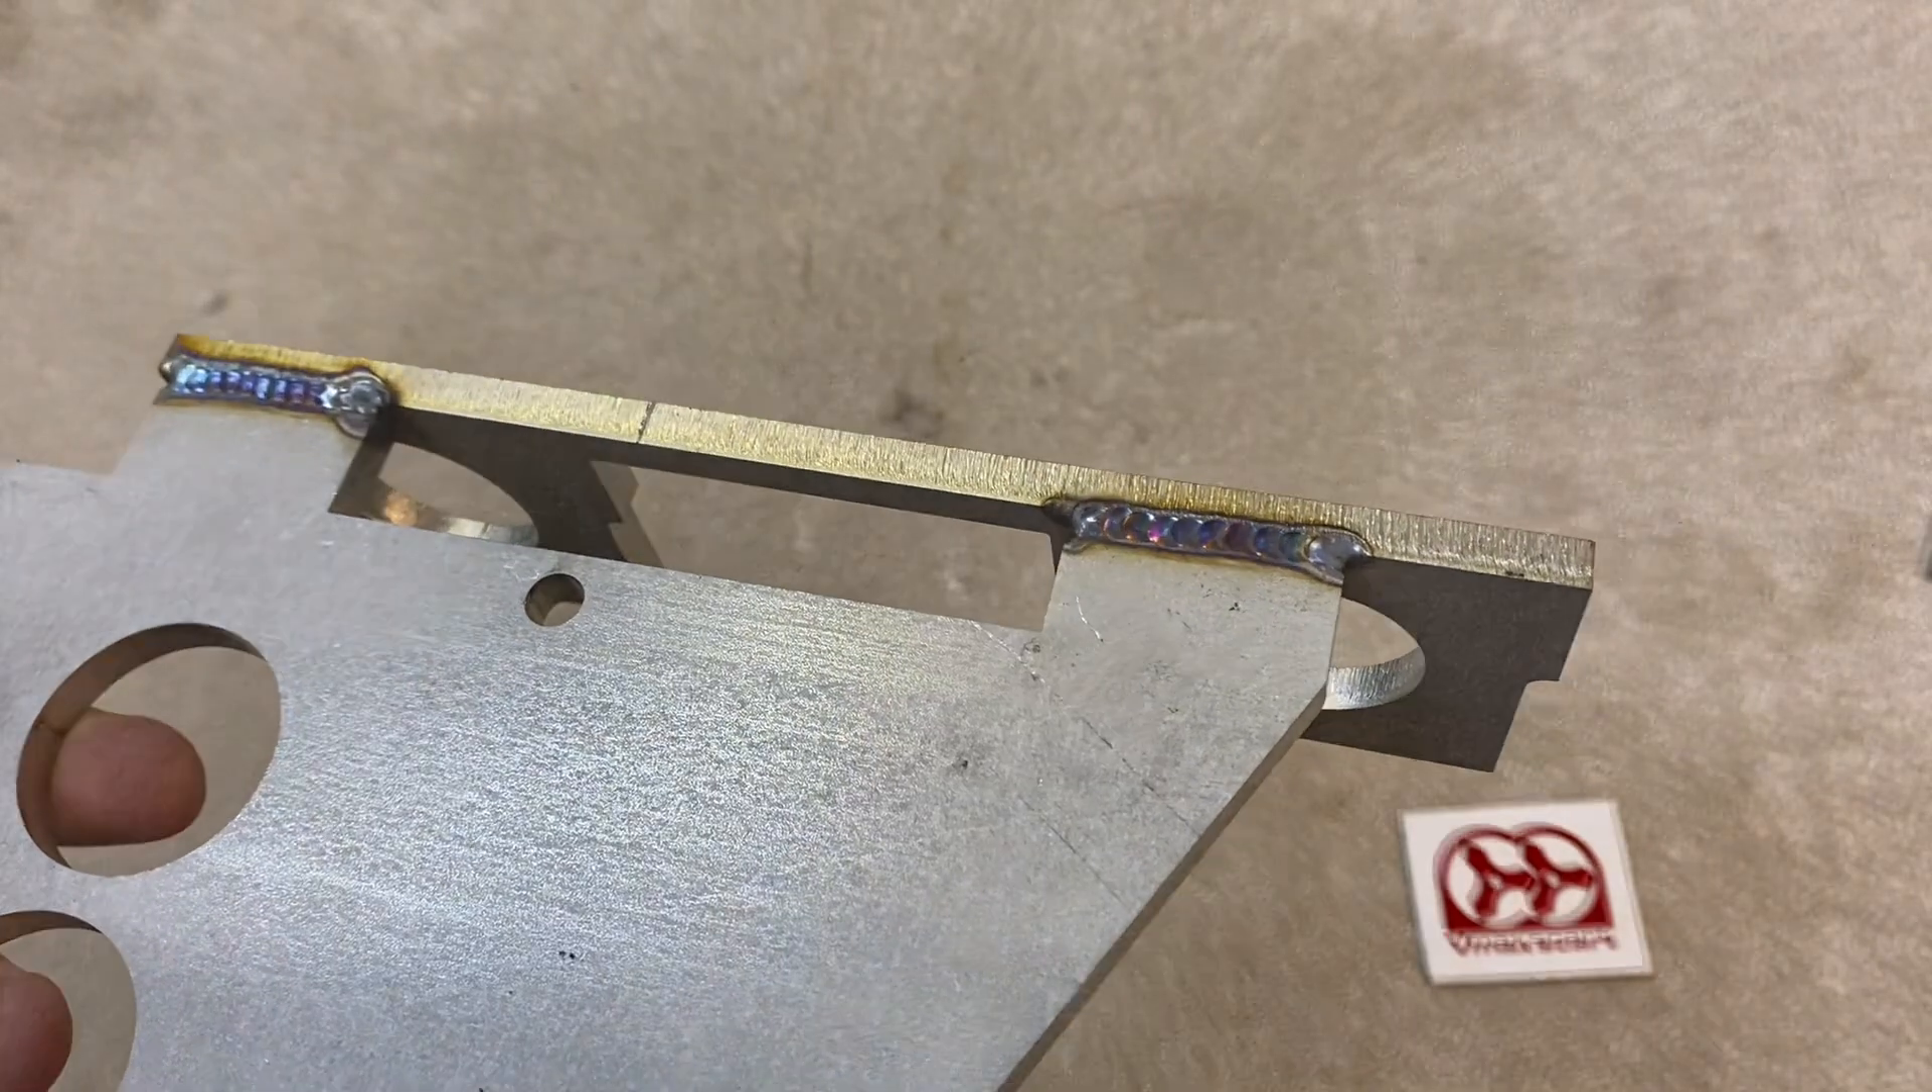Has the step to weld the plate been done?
Yes.